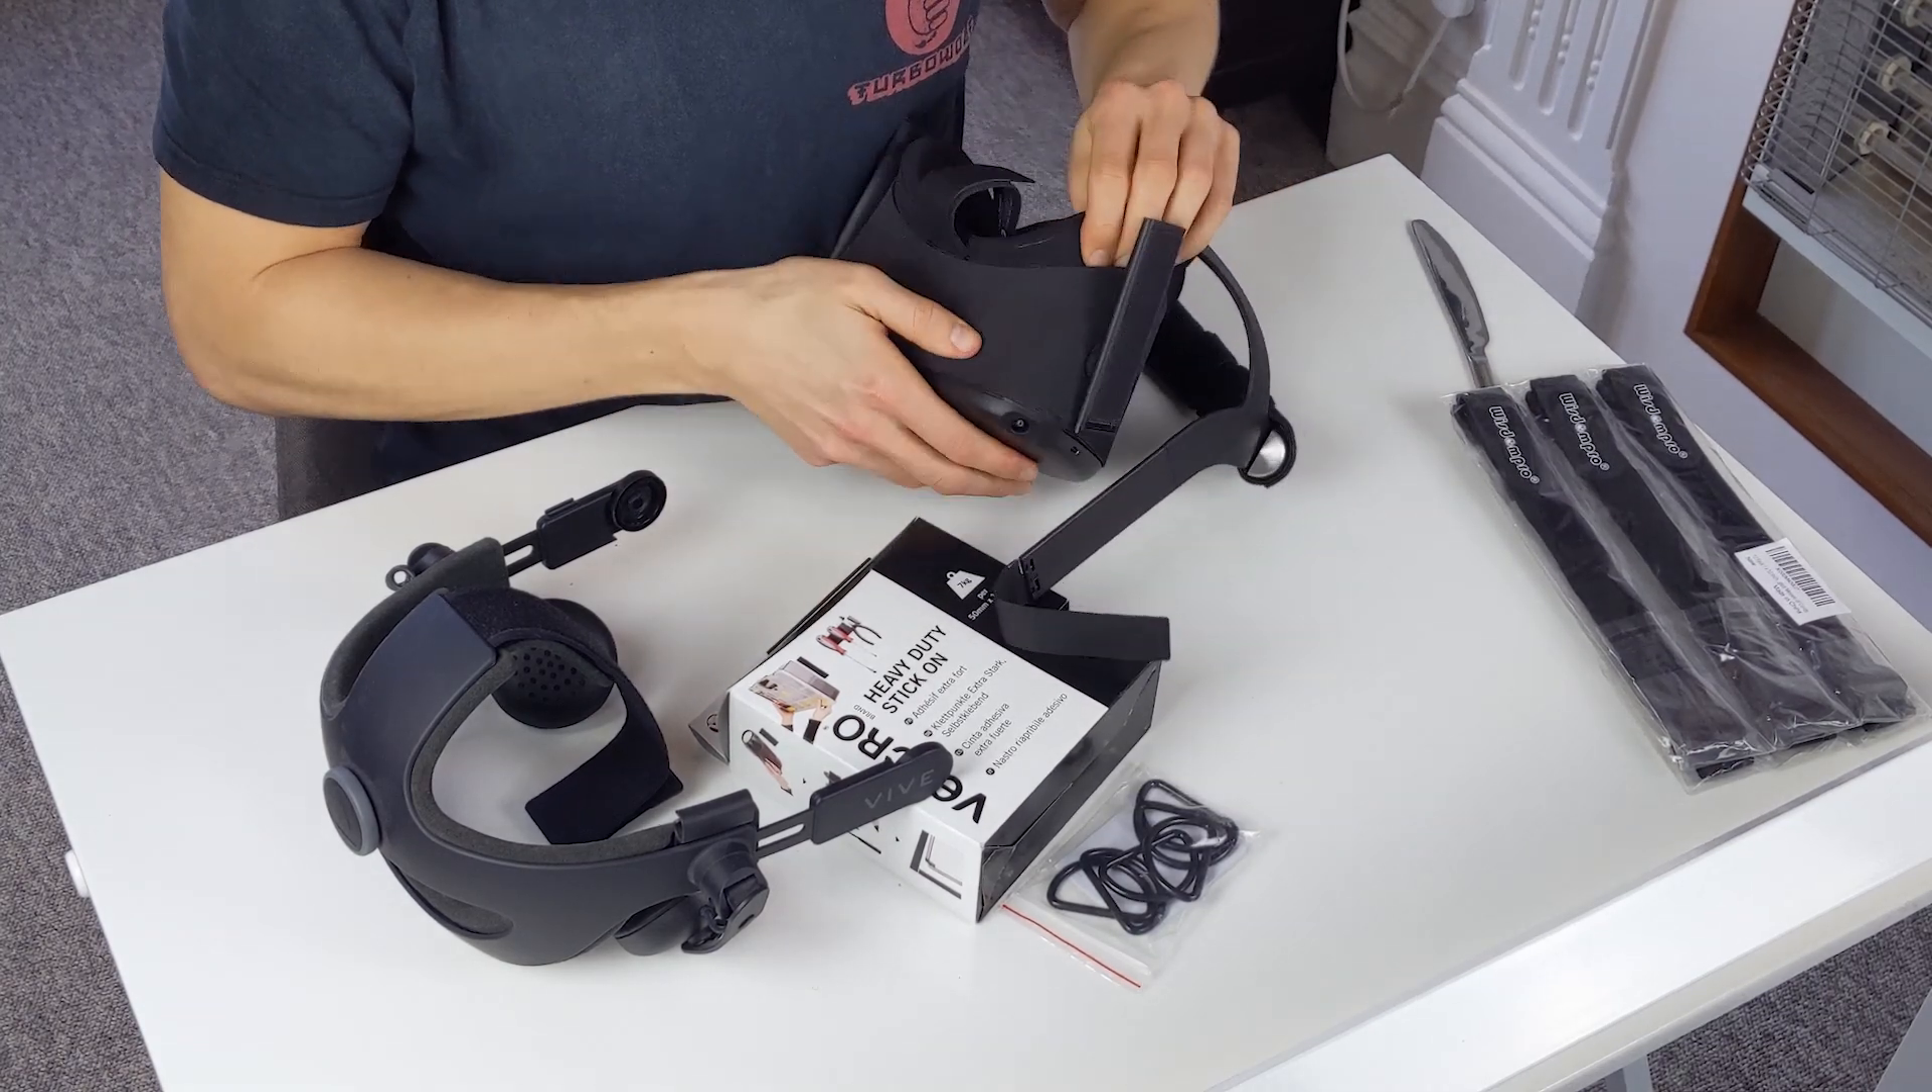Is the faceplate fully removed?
No.